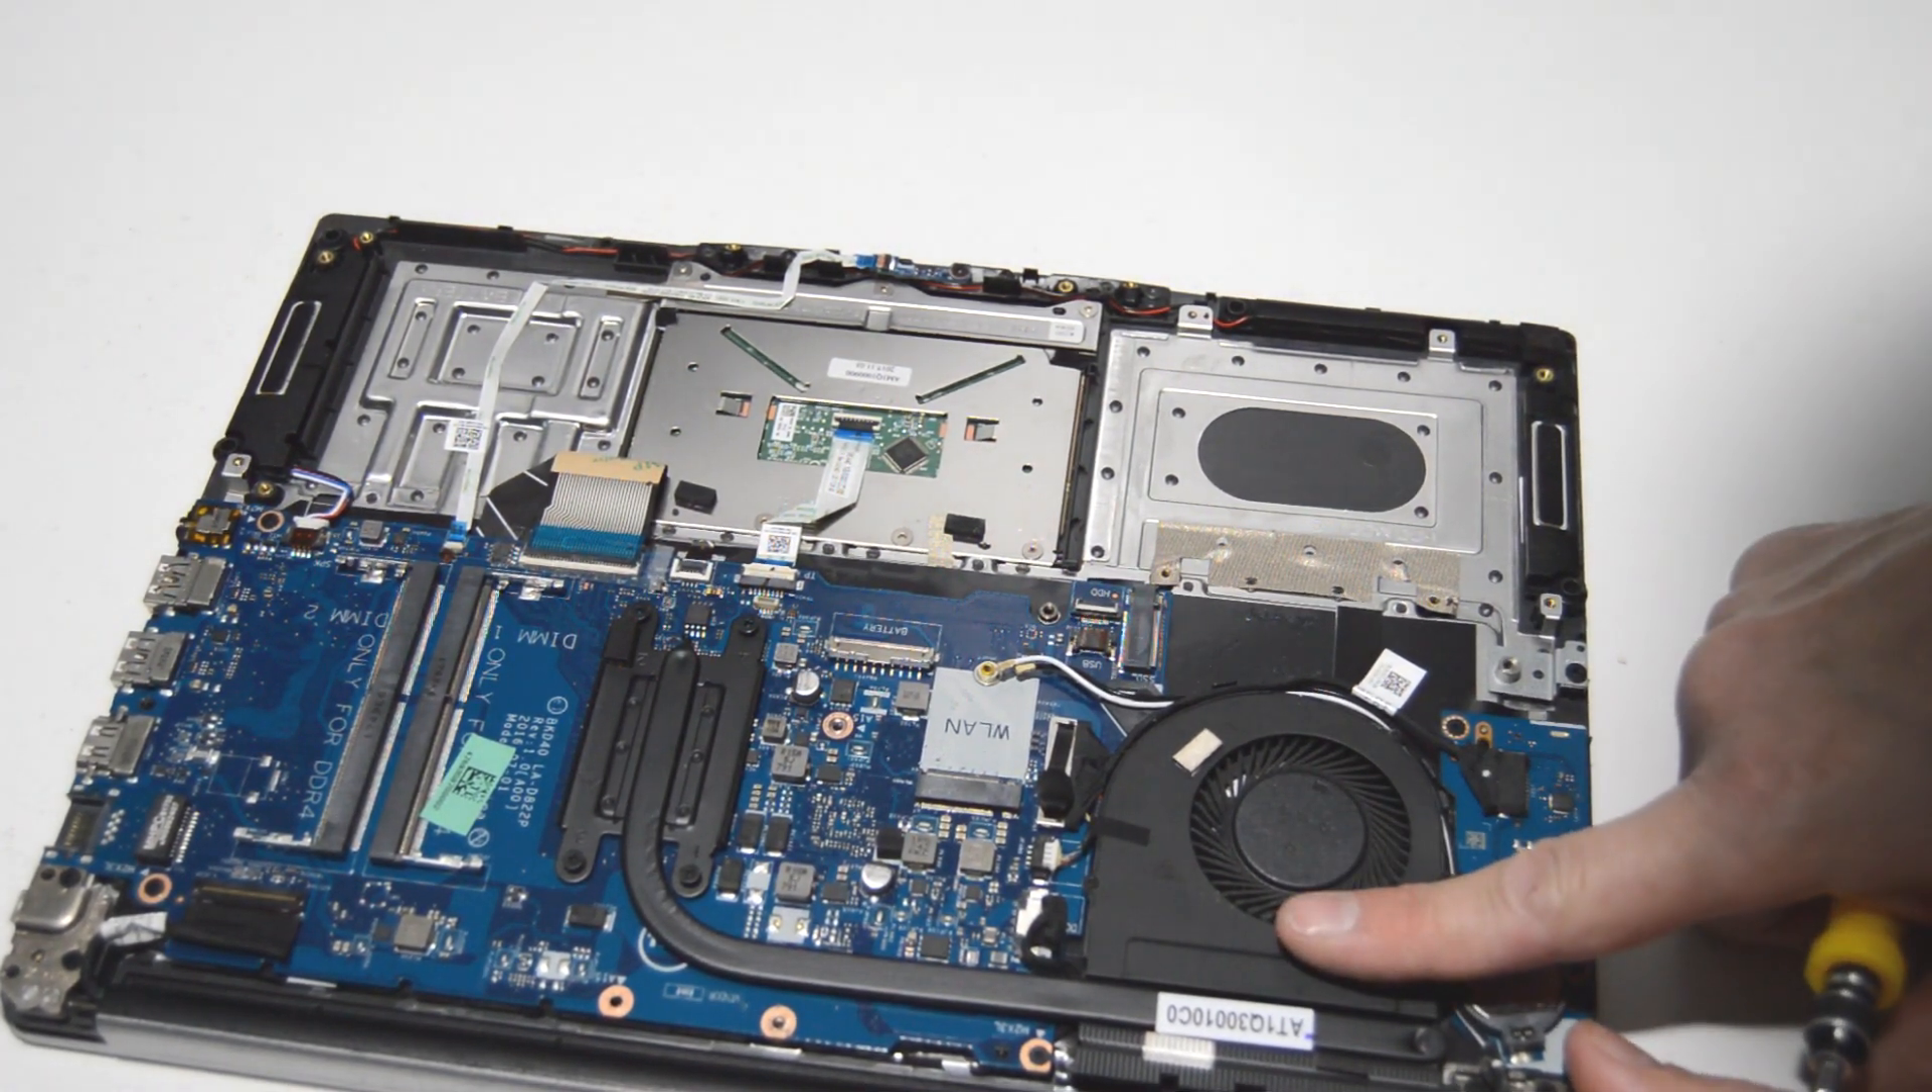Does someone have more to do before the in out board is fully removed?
Yes.